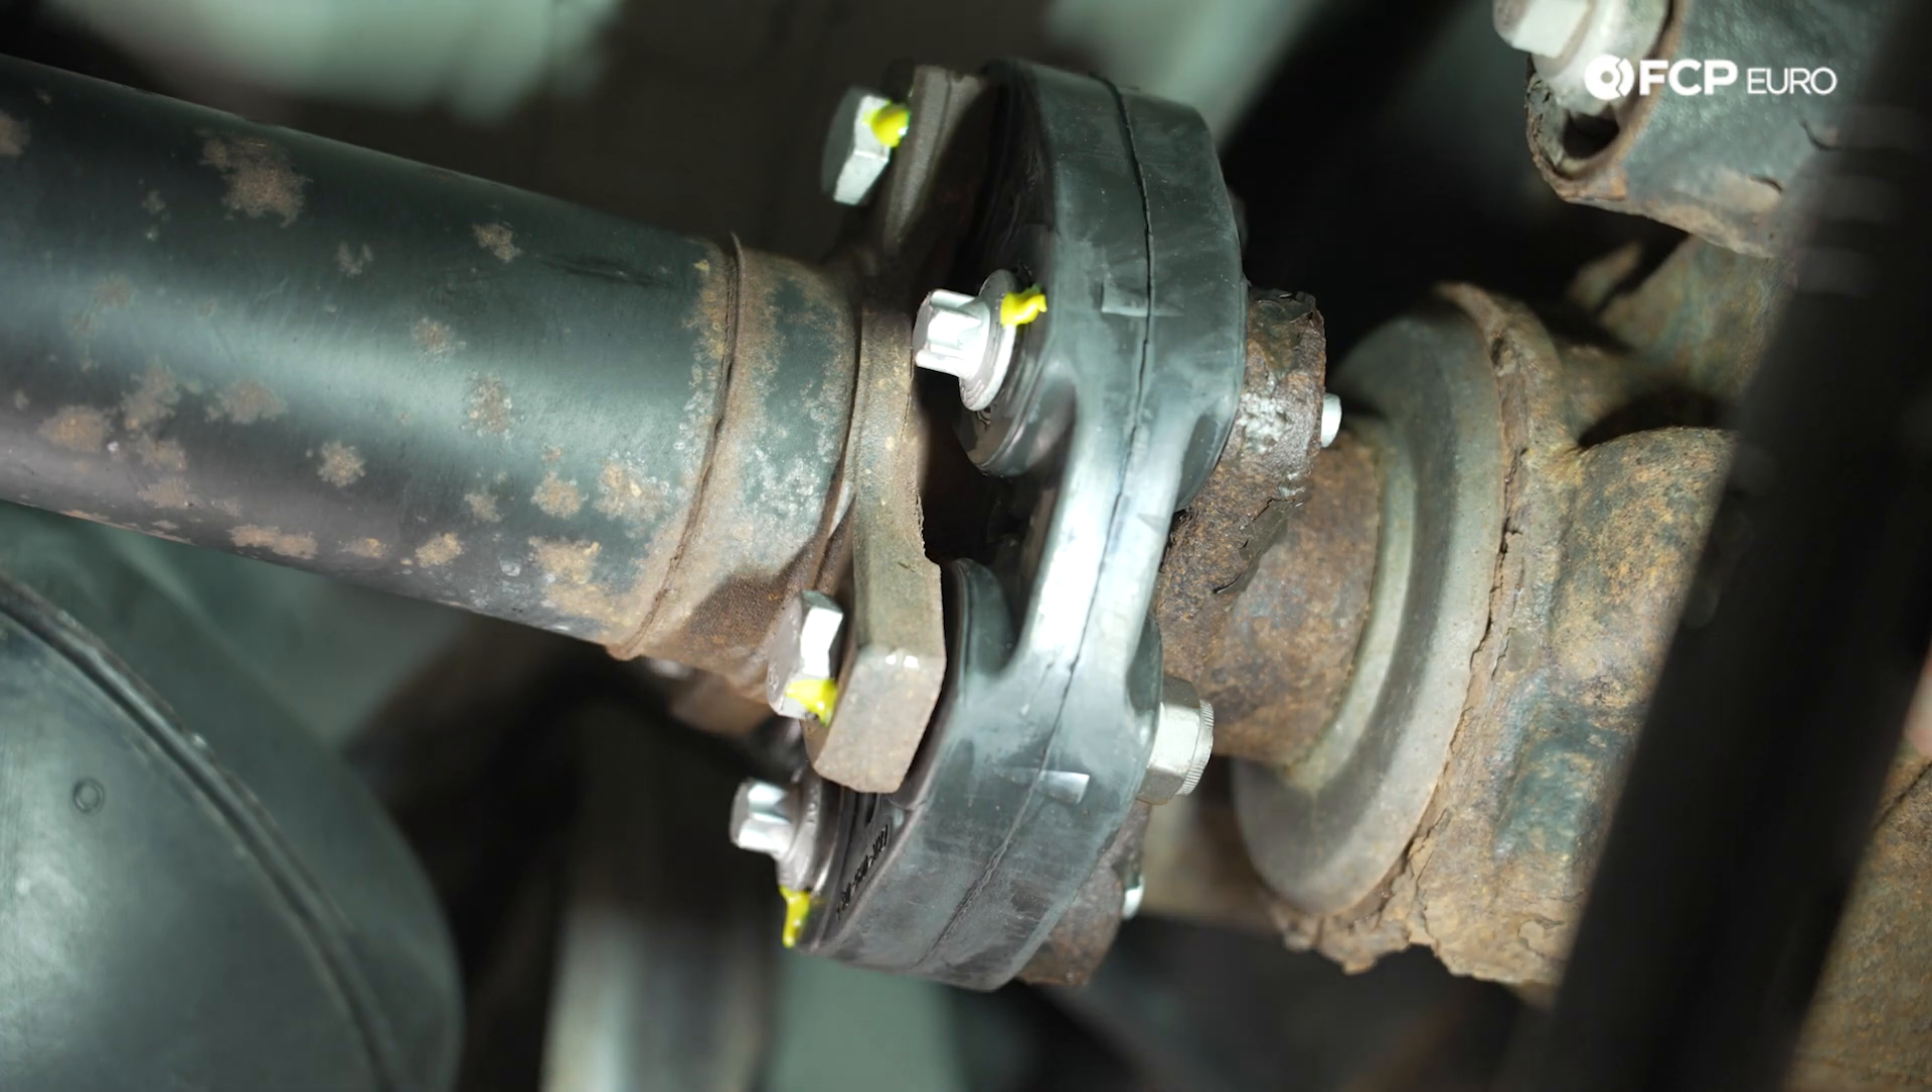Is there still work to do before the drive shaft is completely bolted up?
No.